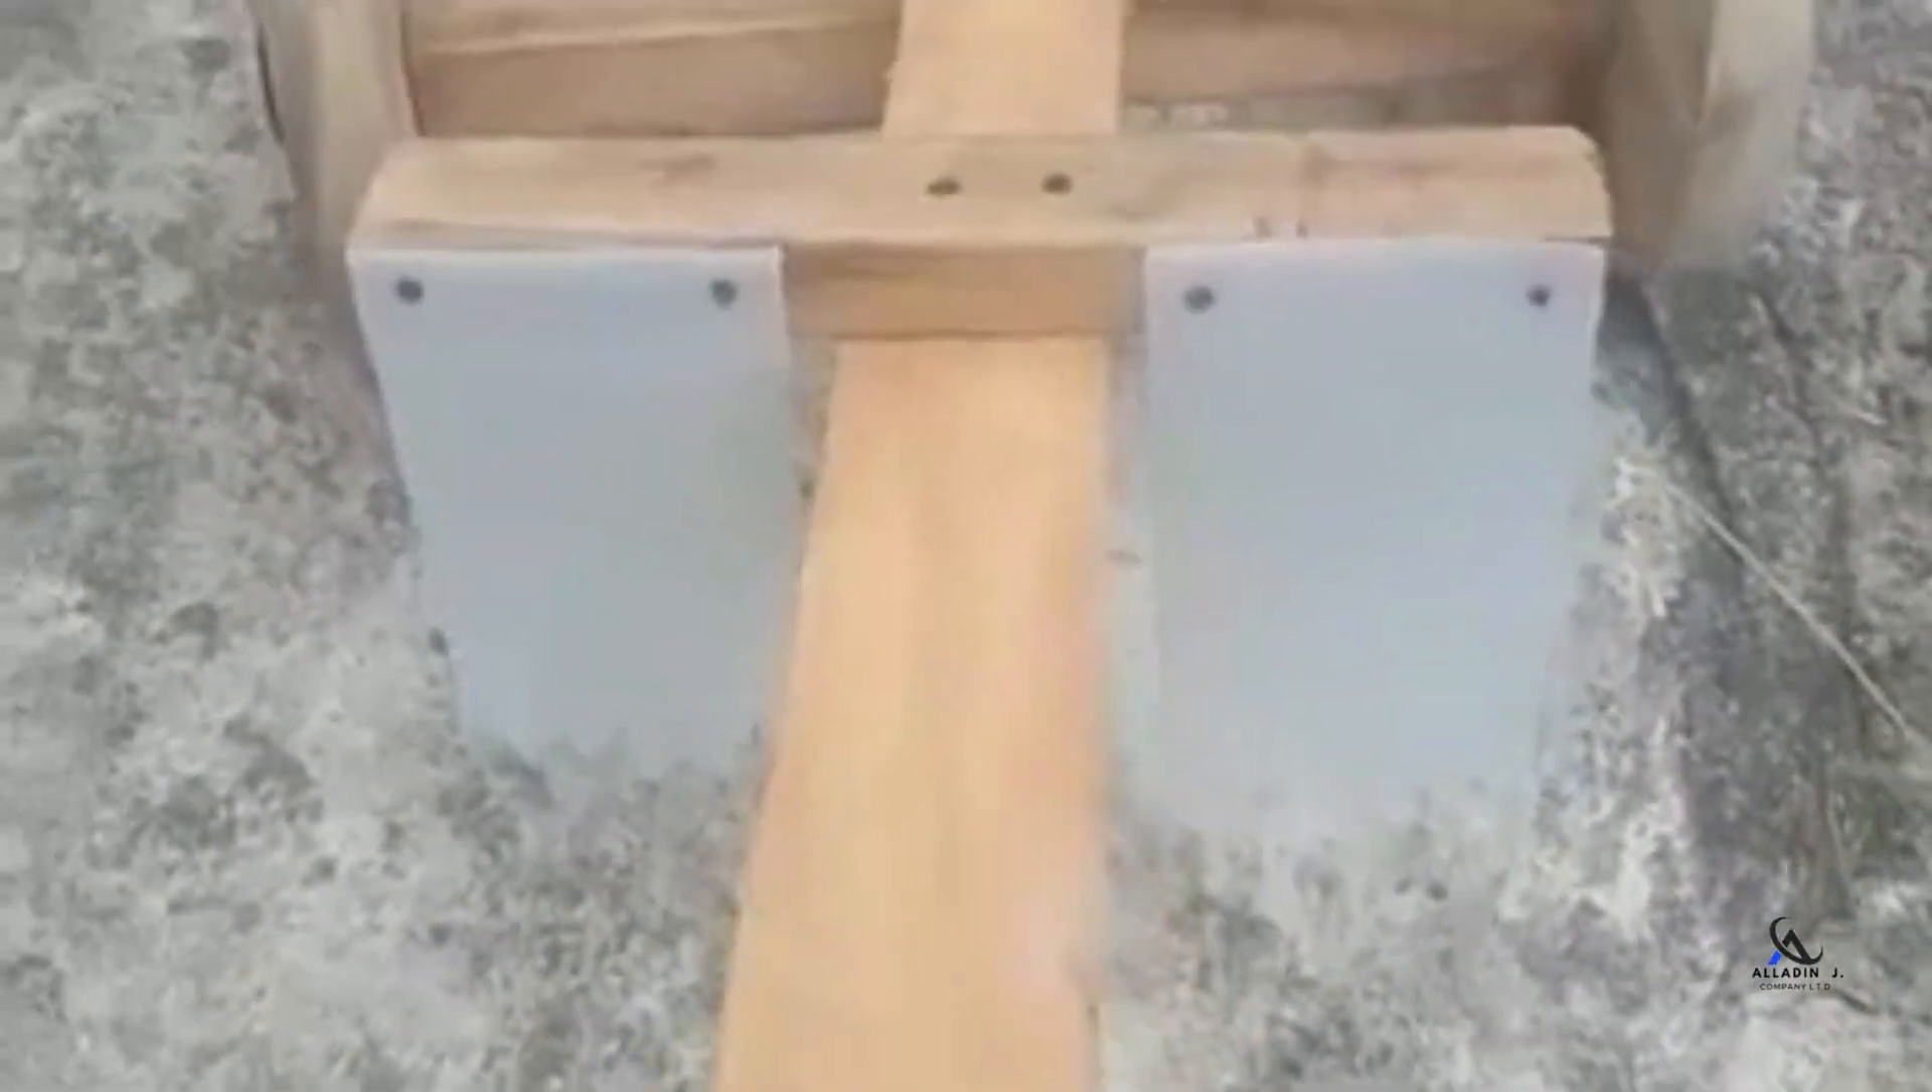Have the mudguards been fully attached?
Yes.